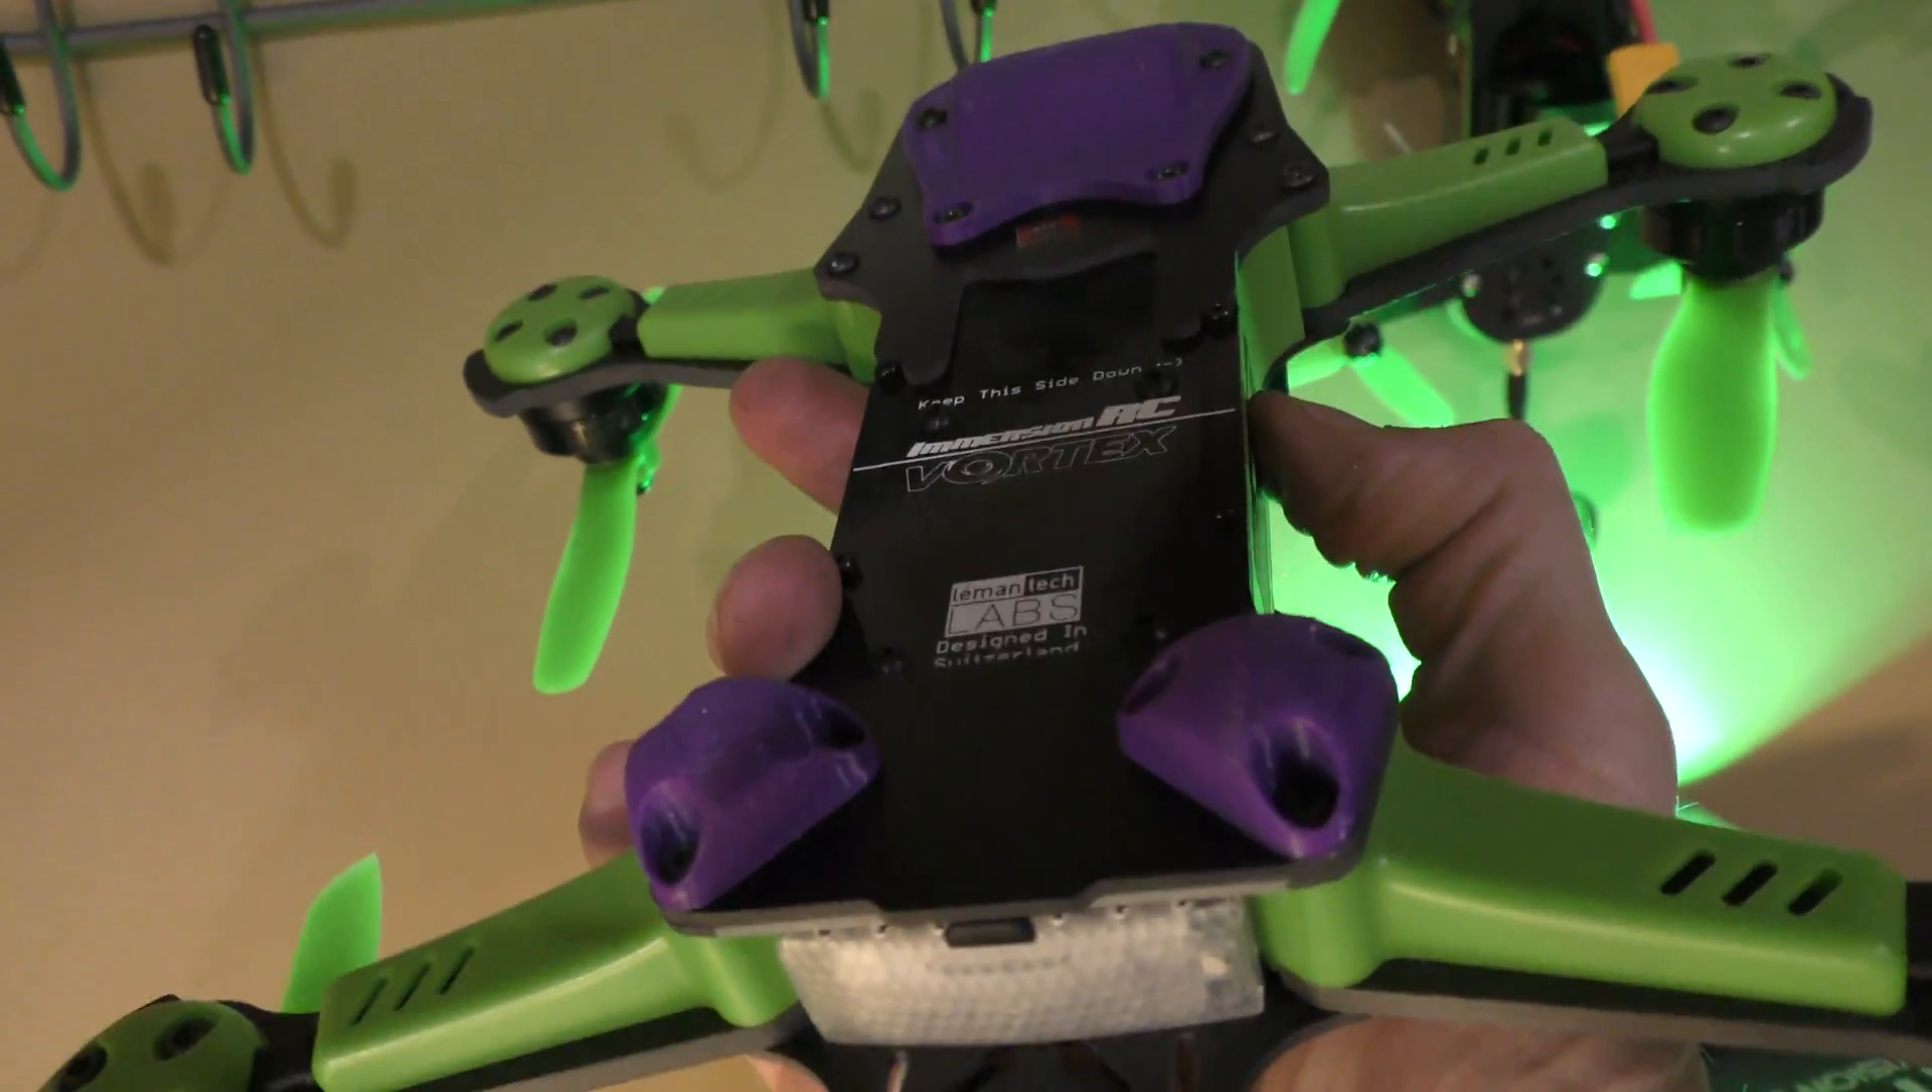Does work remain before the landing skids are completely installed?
No.